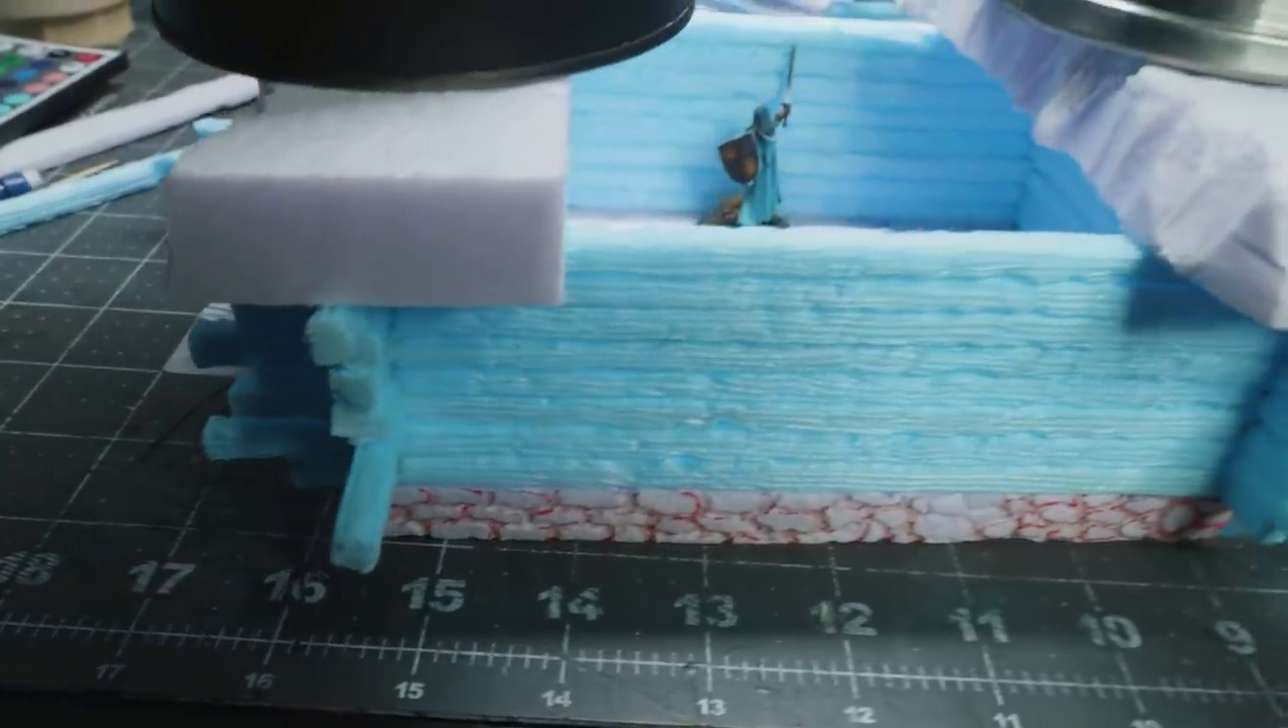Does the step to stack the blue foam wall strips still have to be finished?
No.